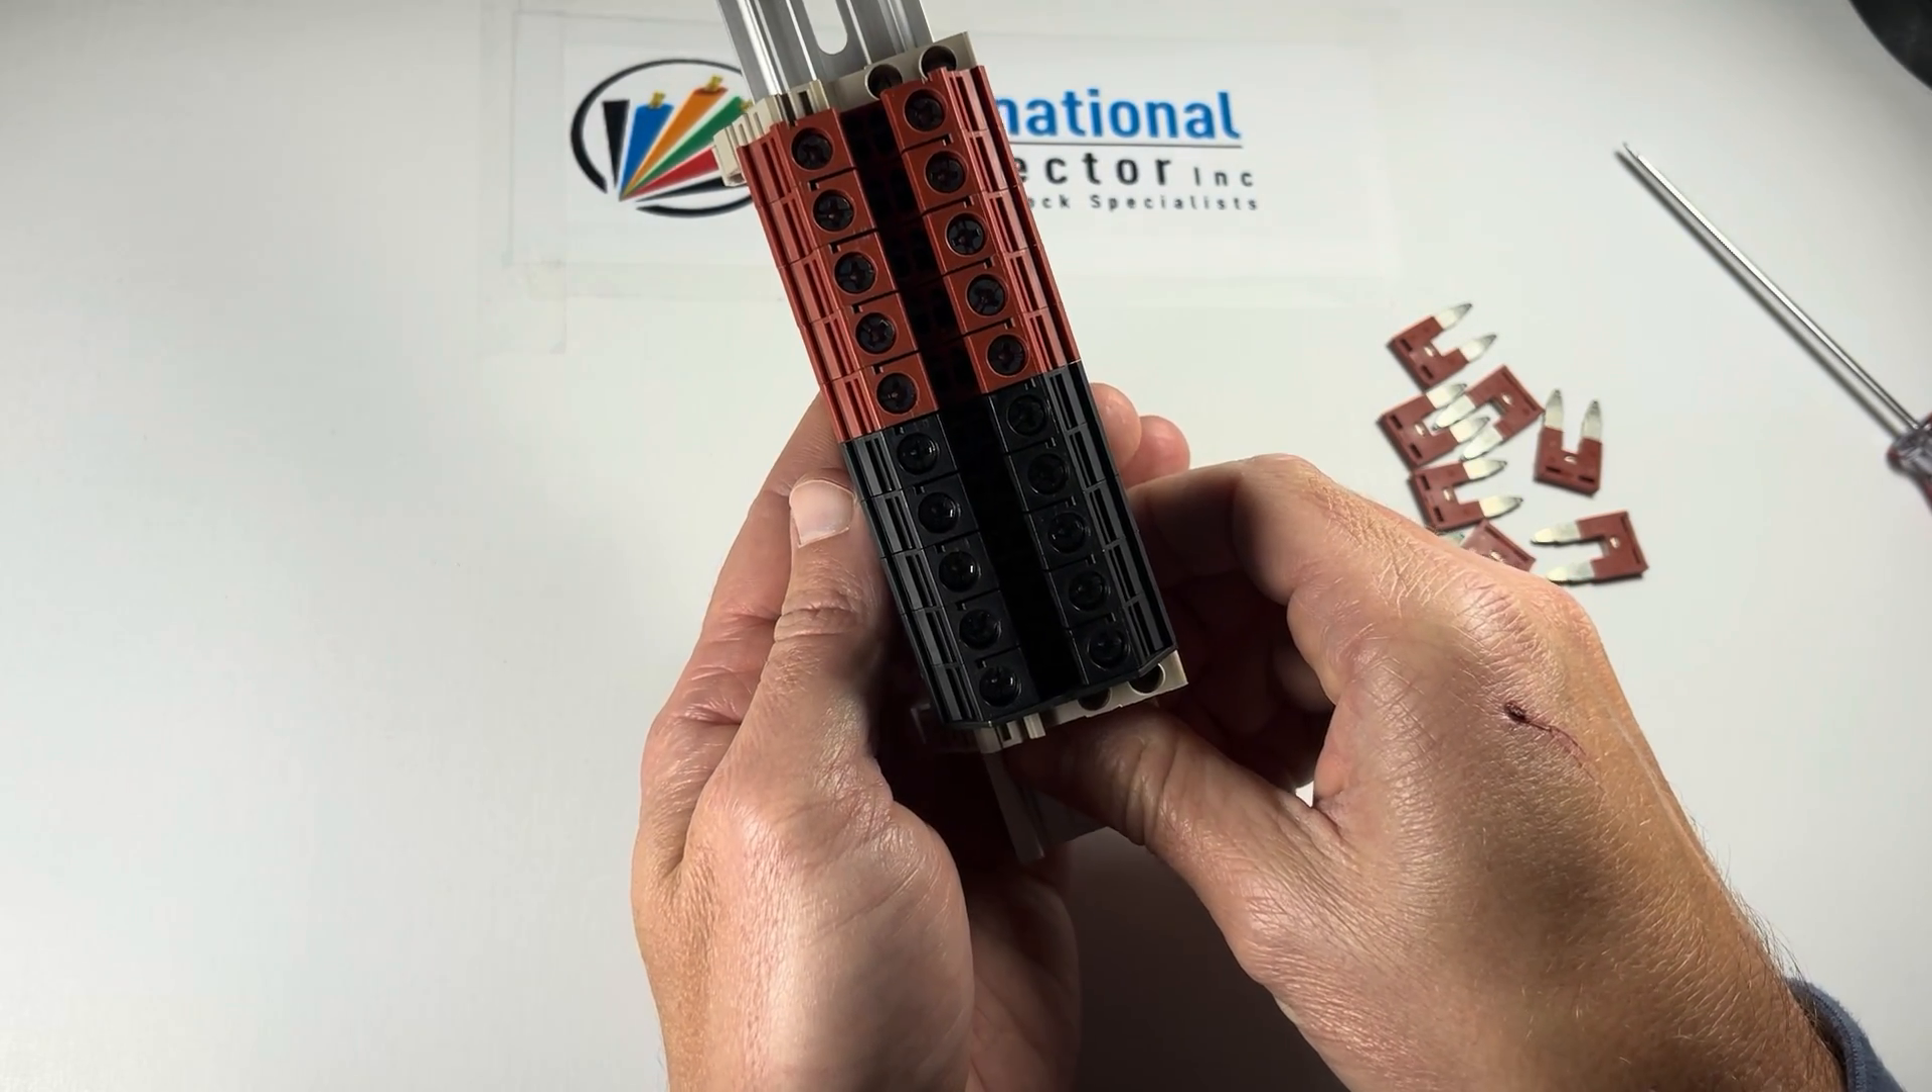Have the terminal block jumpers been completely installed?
No.